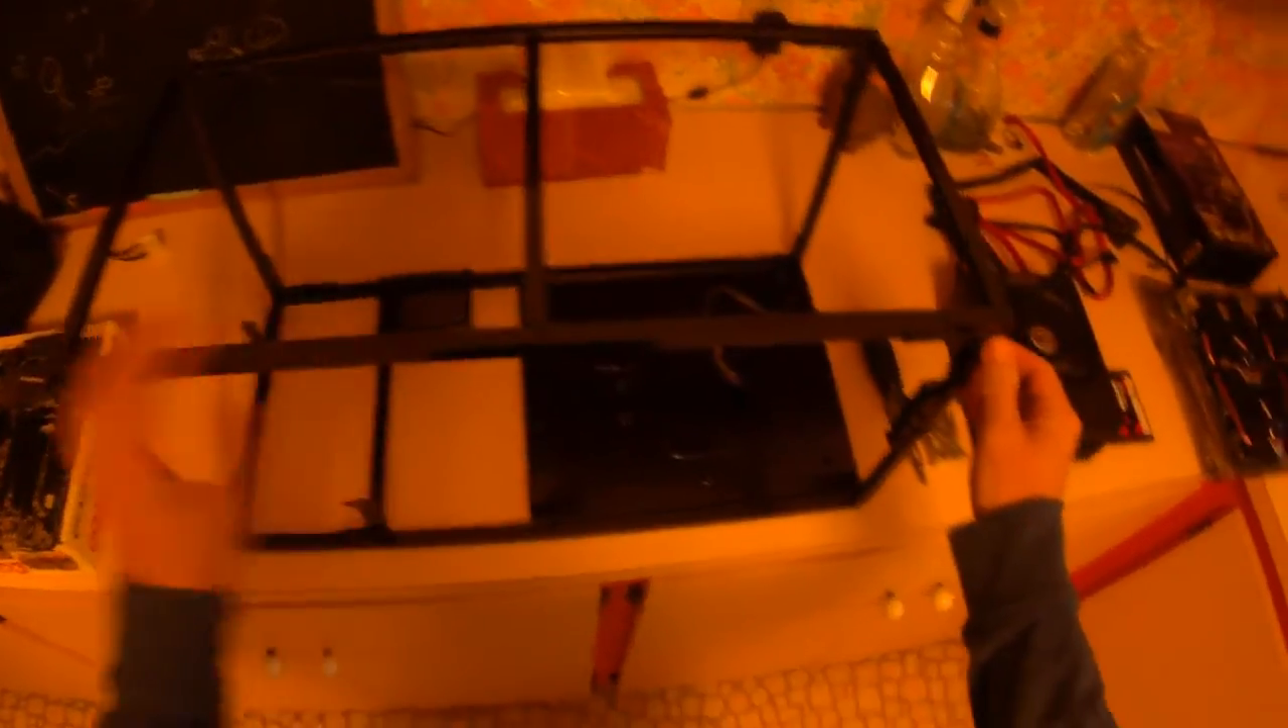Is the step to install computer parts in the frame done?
No.